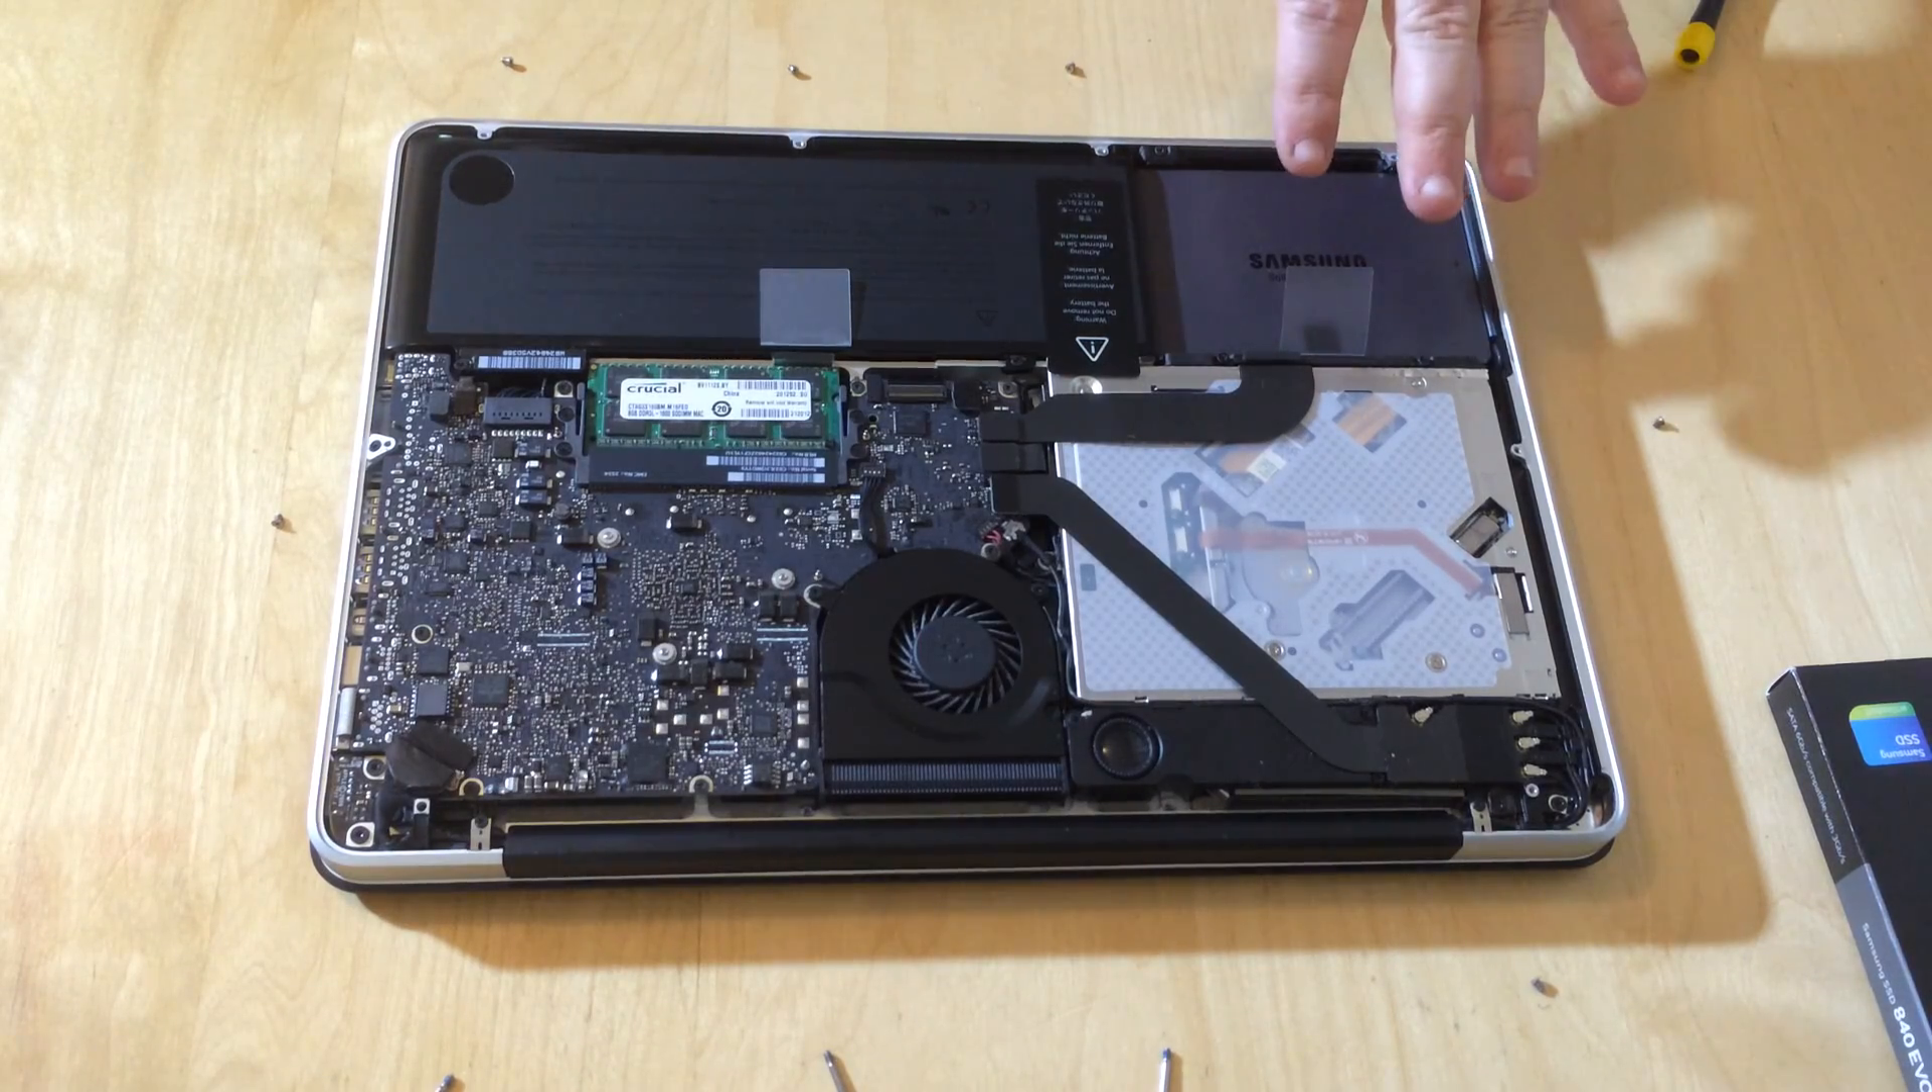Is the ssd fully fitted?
Yes.